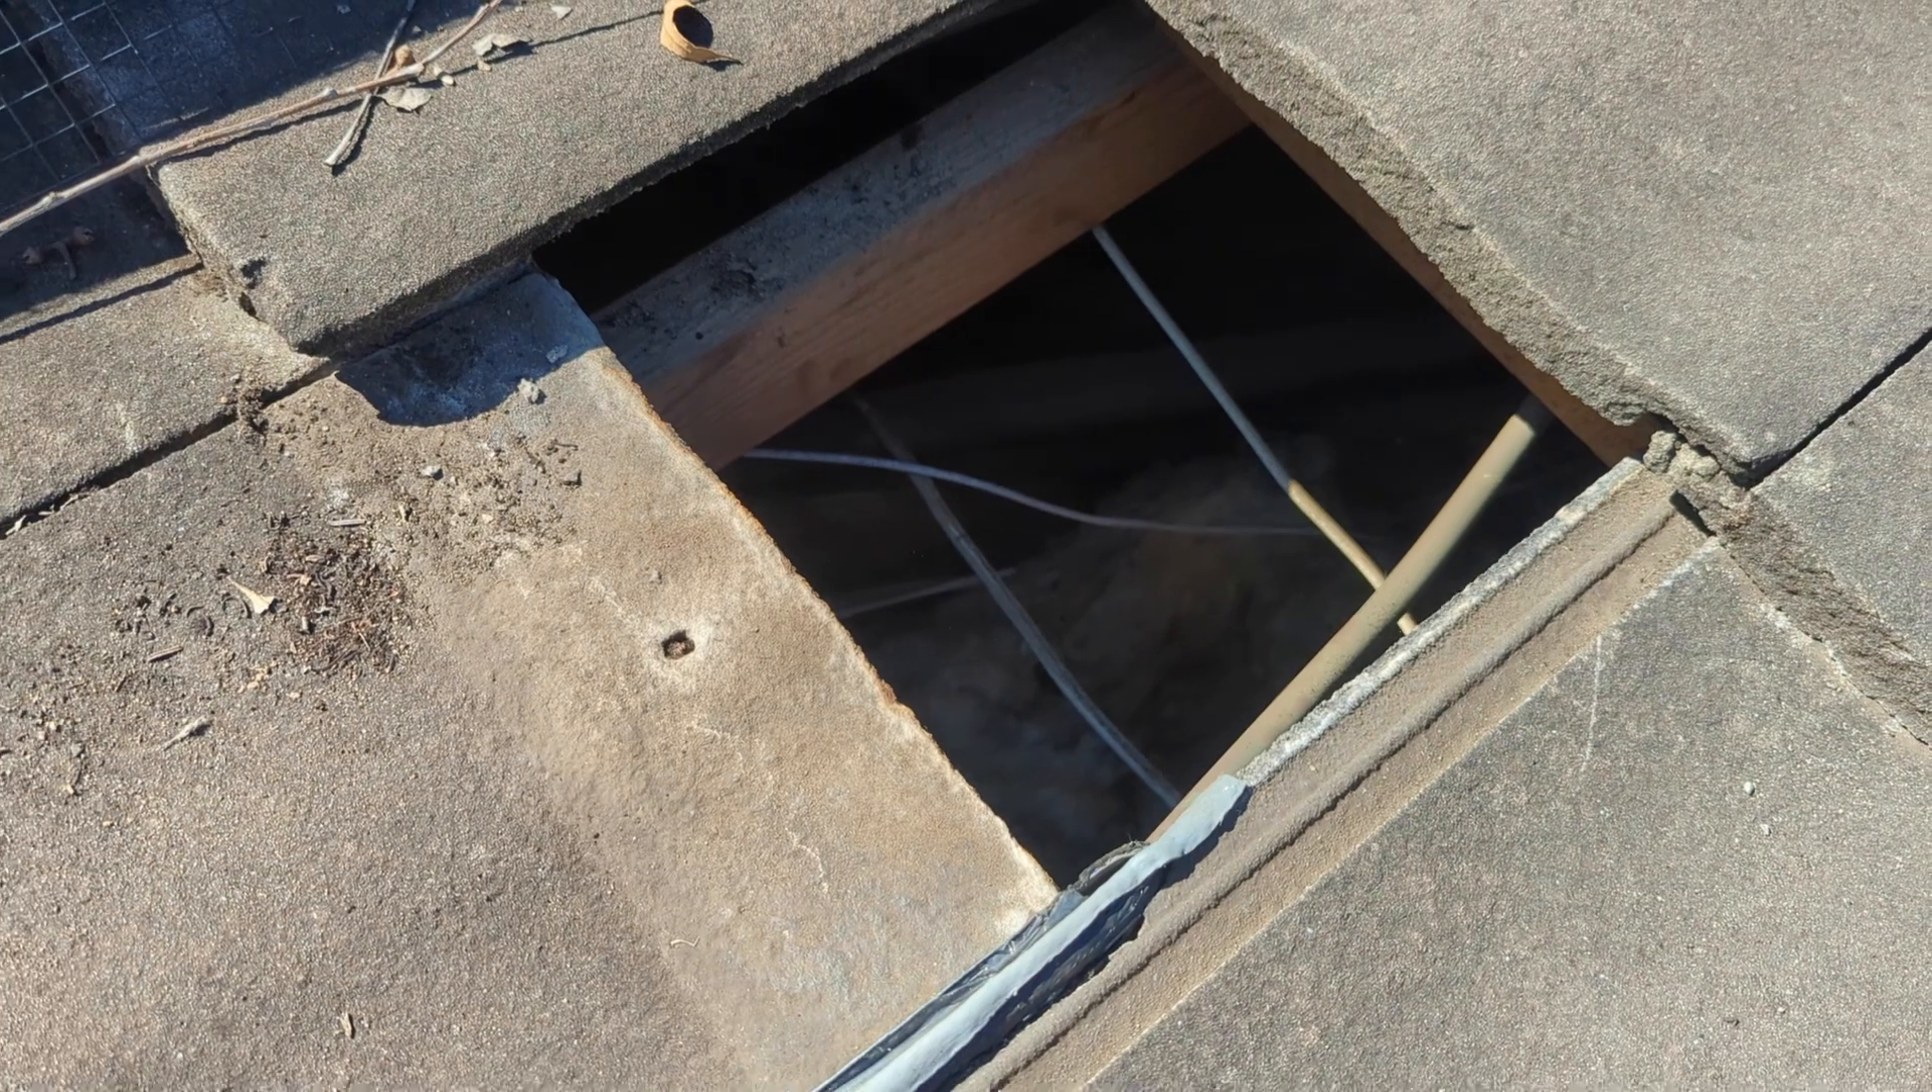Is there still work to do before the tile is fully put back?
Yes.